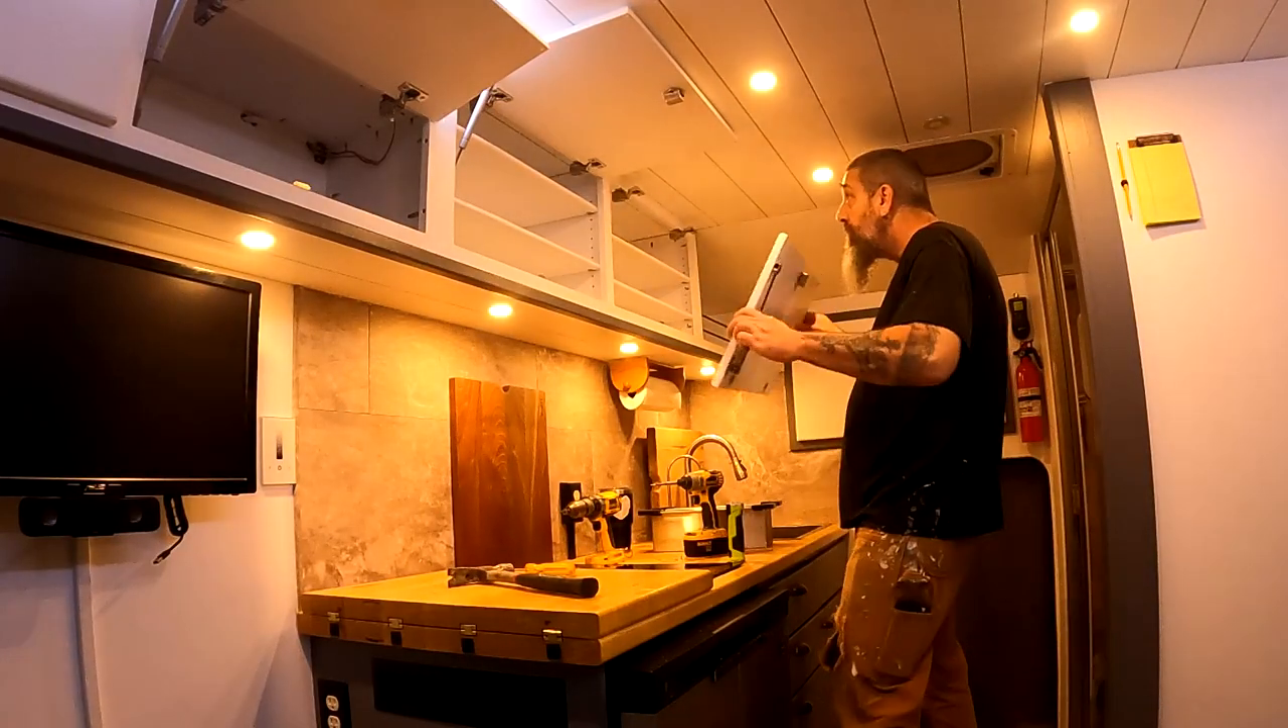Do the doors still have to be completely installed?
Yes.